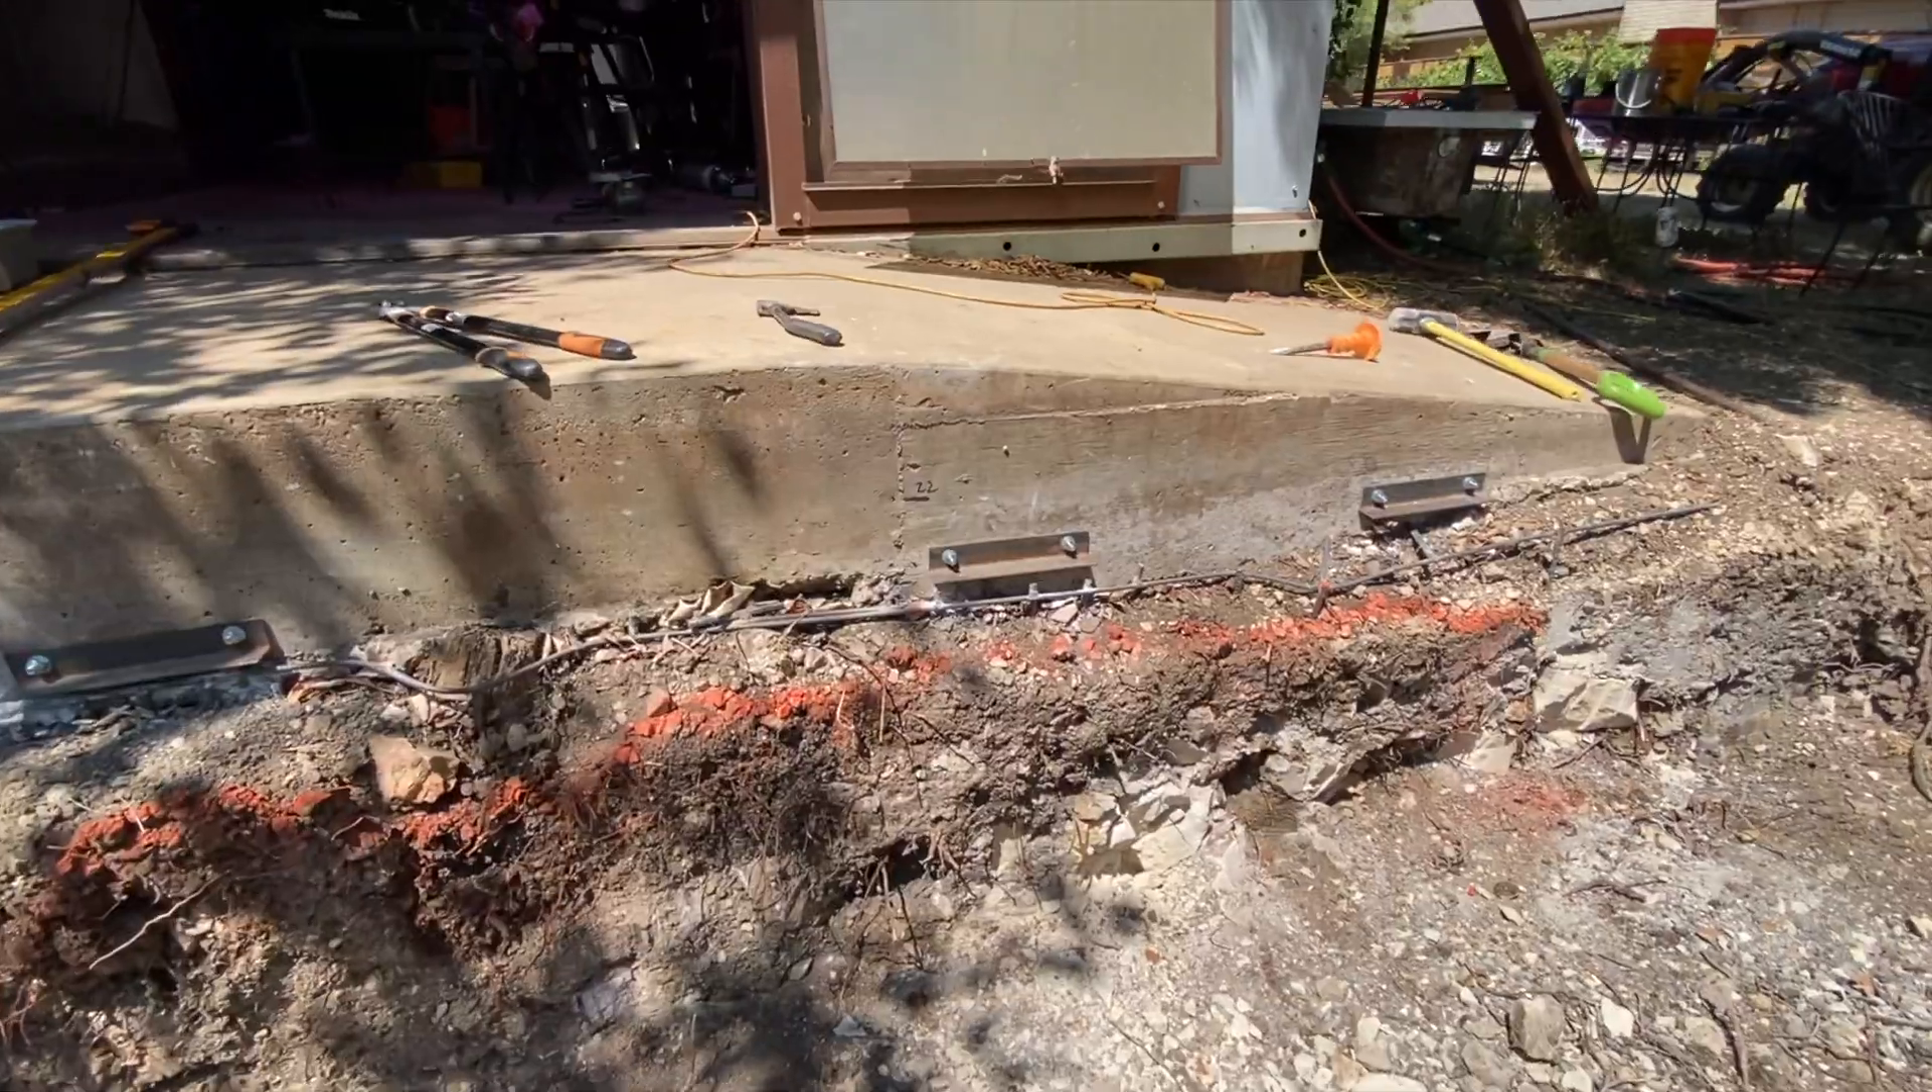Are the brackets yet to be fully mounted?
No.